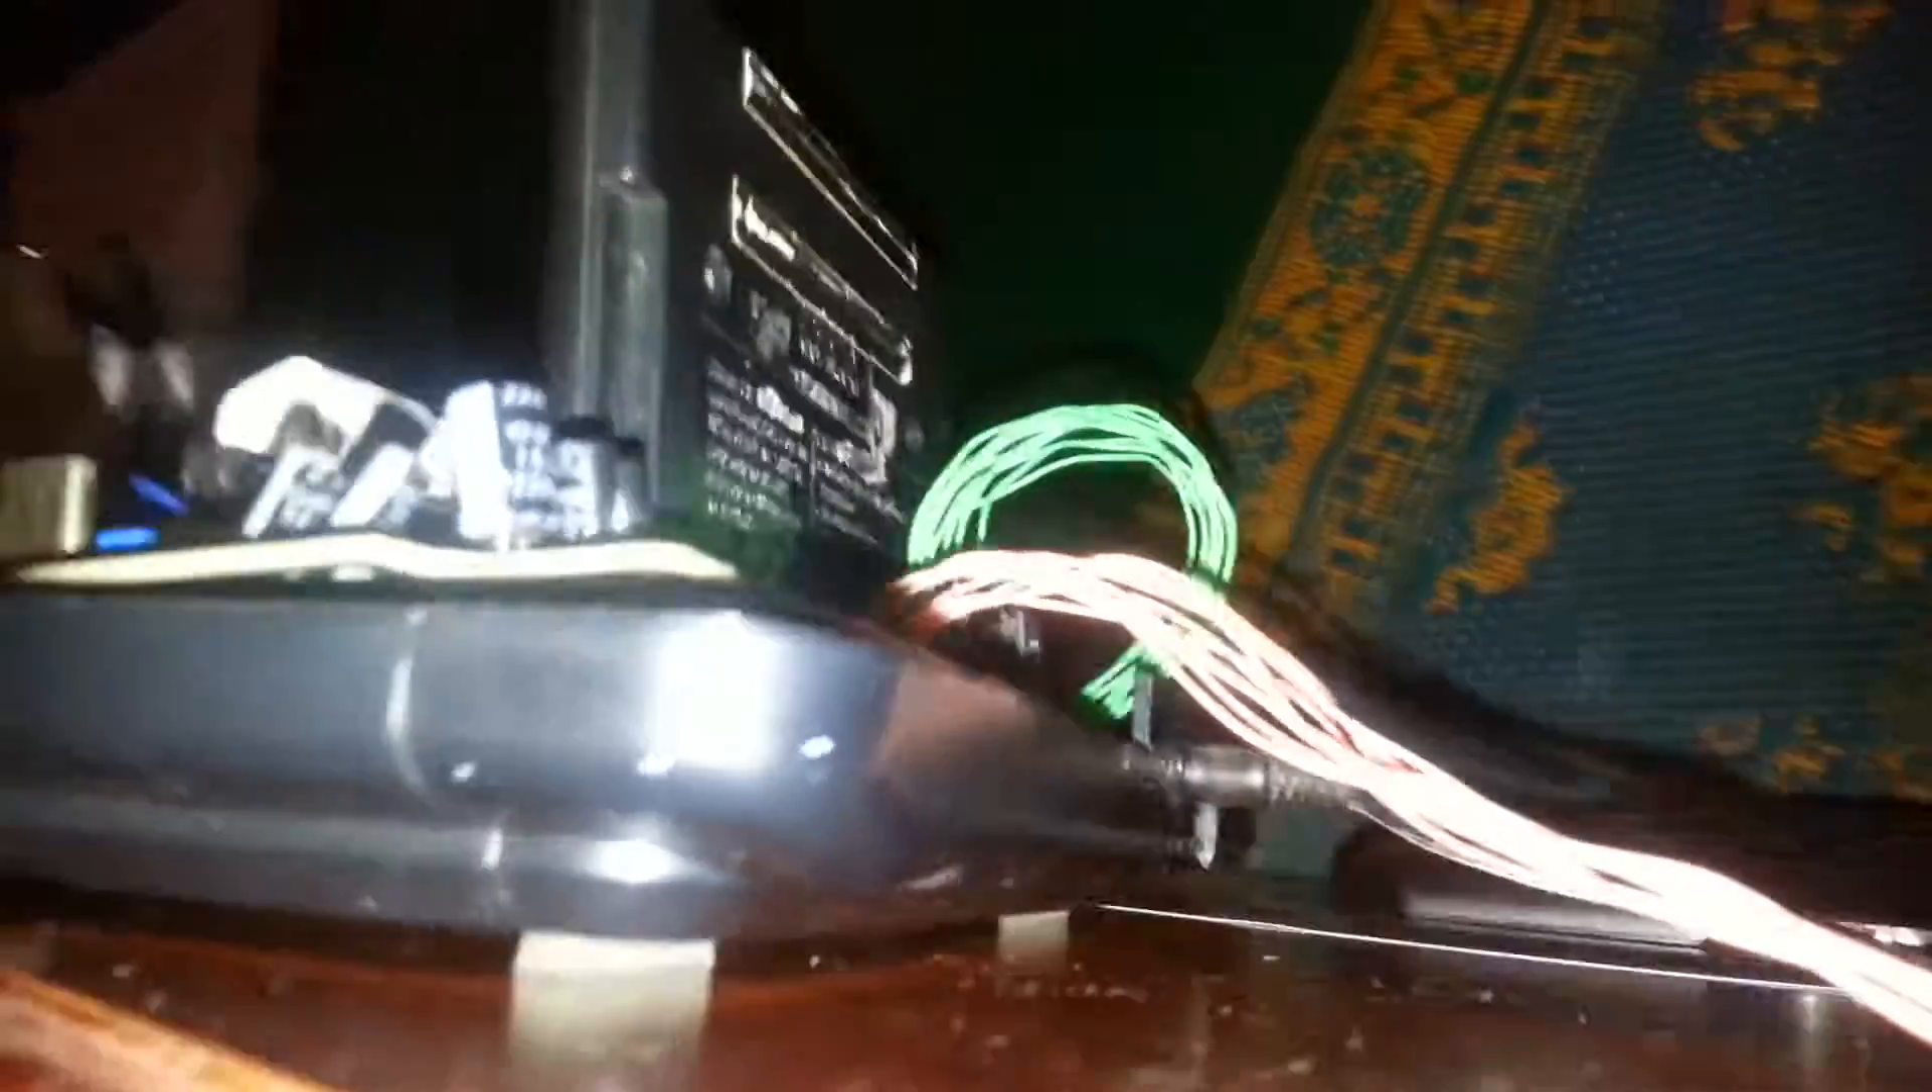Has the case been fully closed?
No.